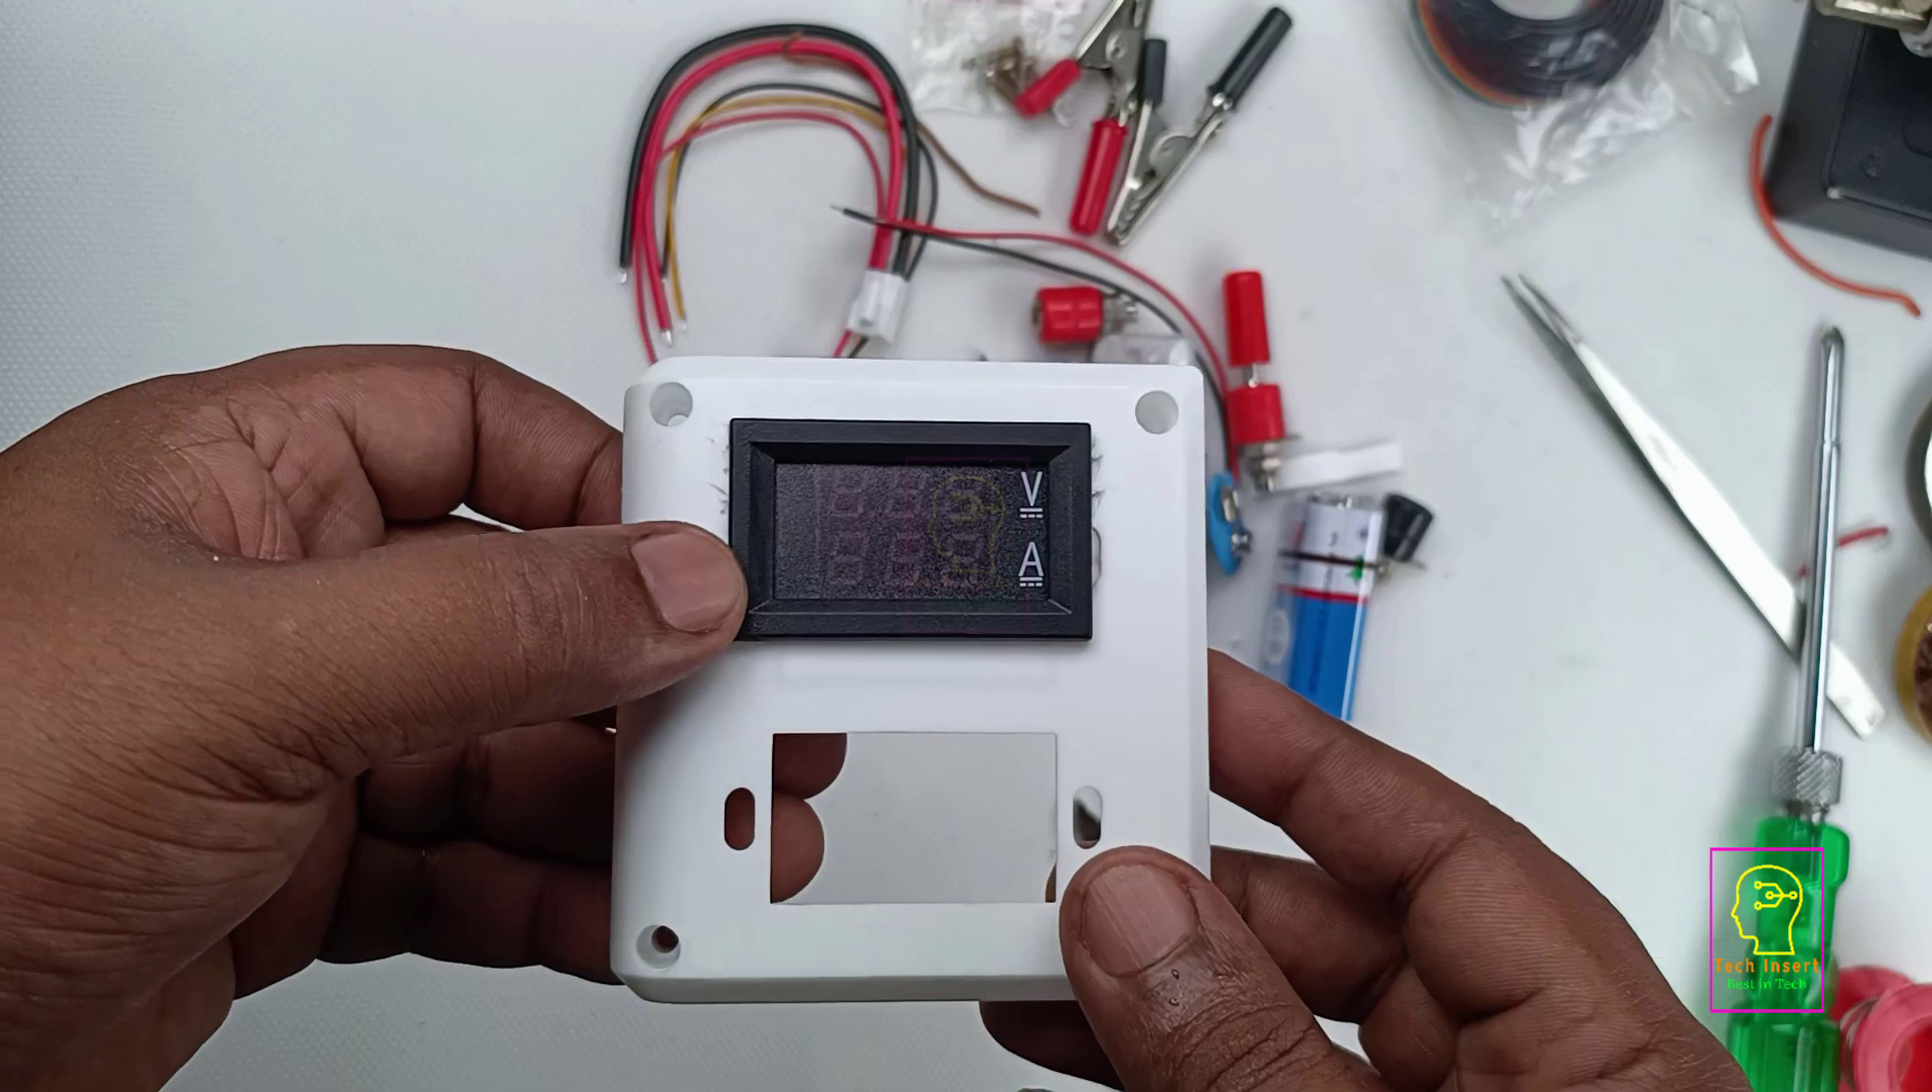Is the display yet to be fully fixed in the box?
No.